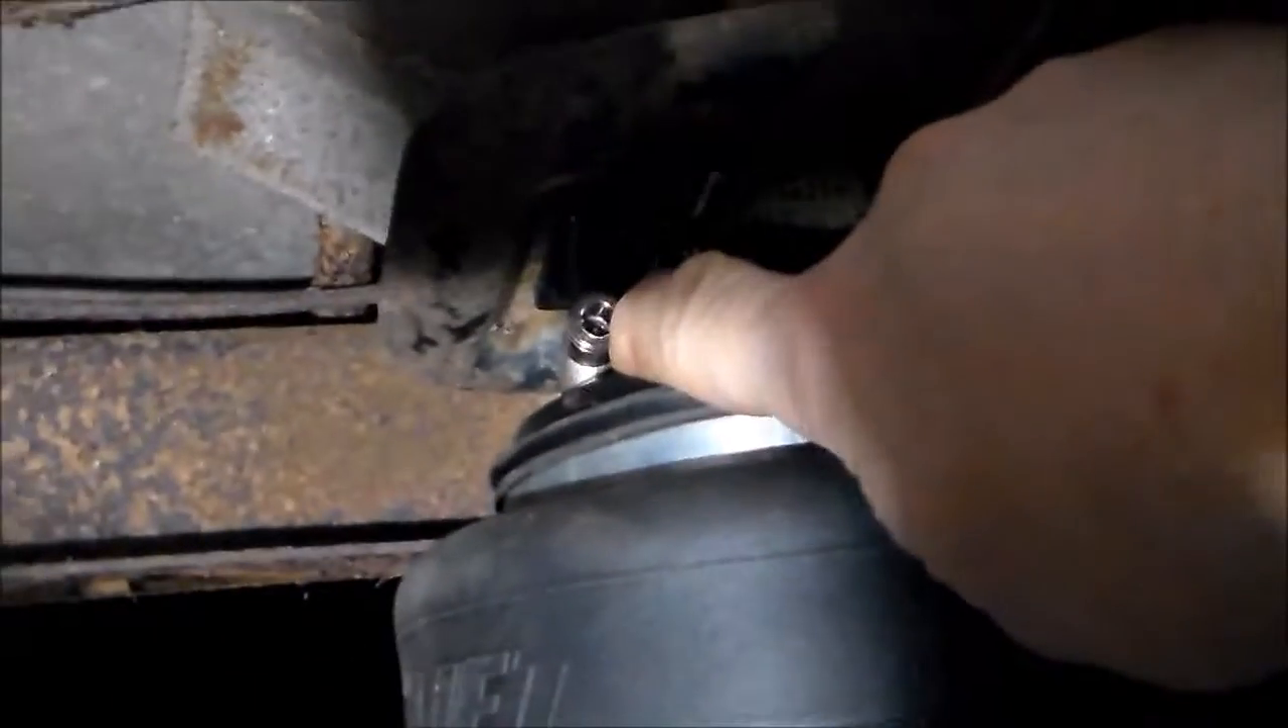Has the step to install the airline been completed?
No.